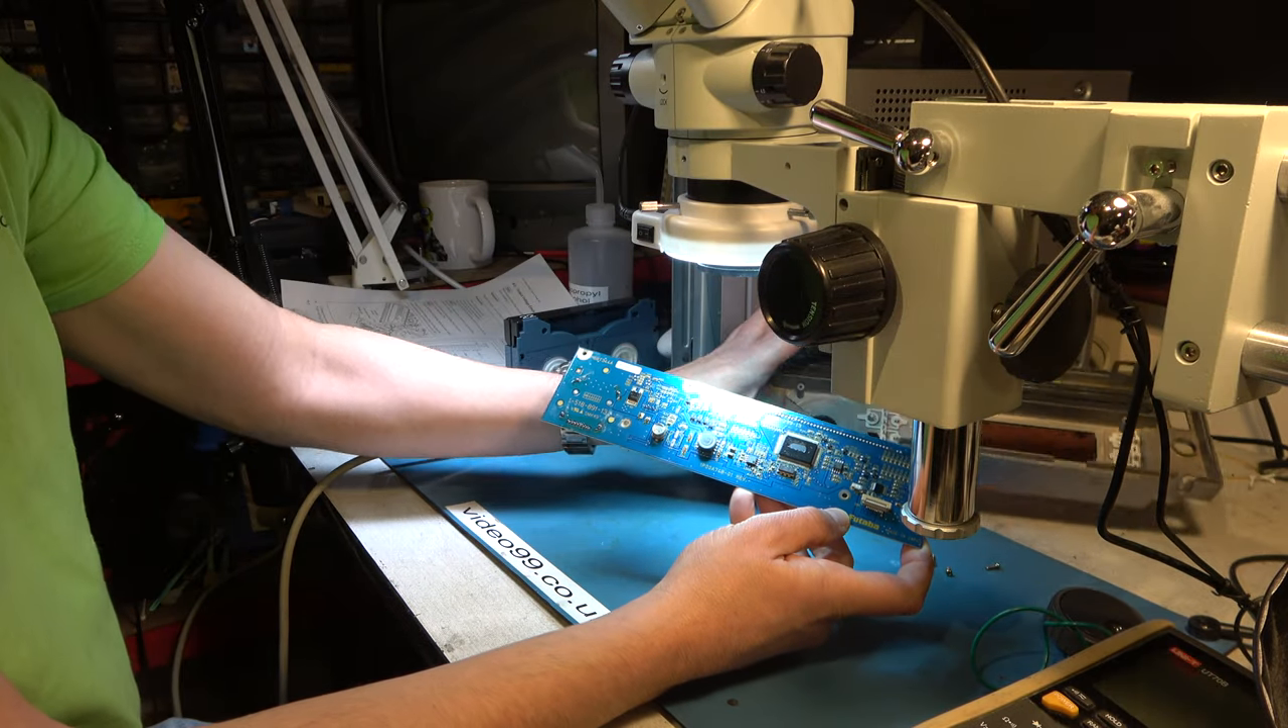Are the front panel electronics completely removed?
Yes.